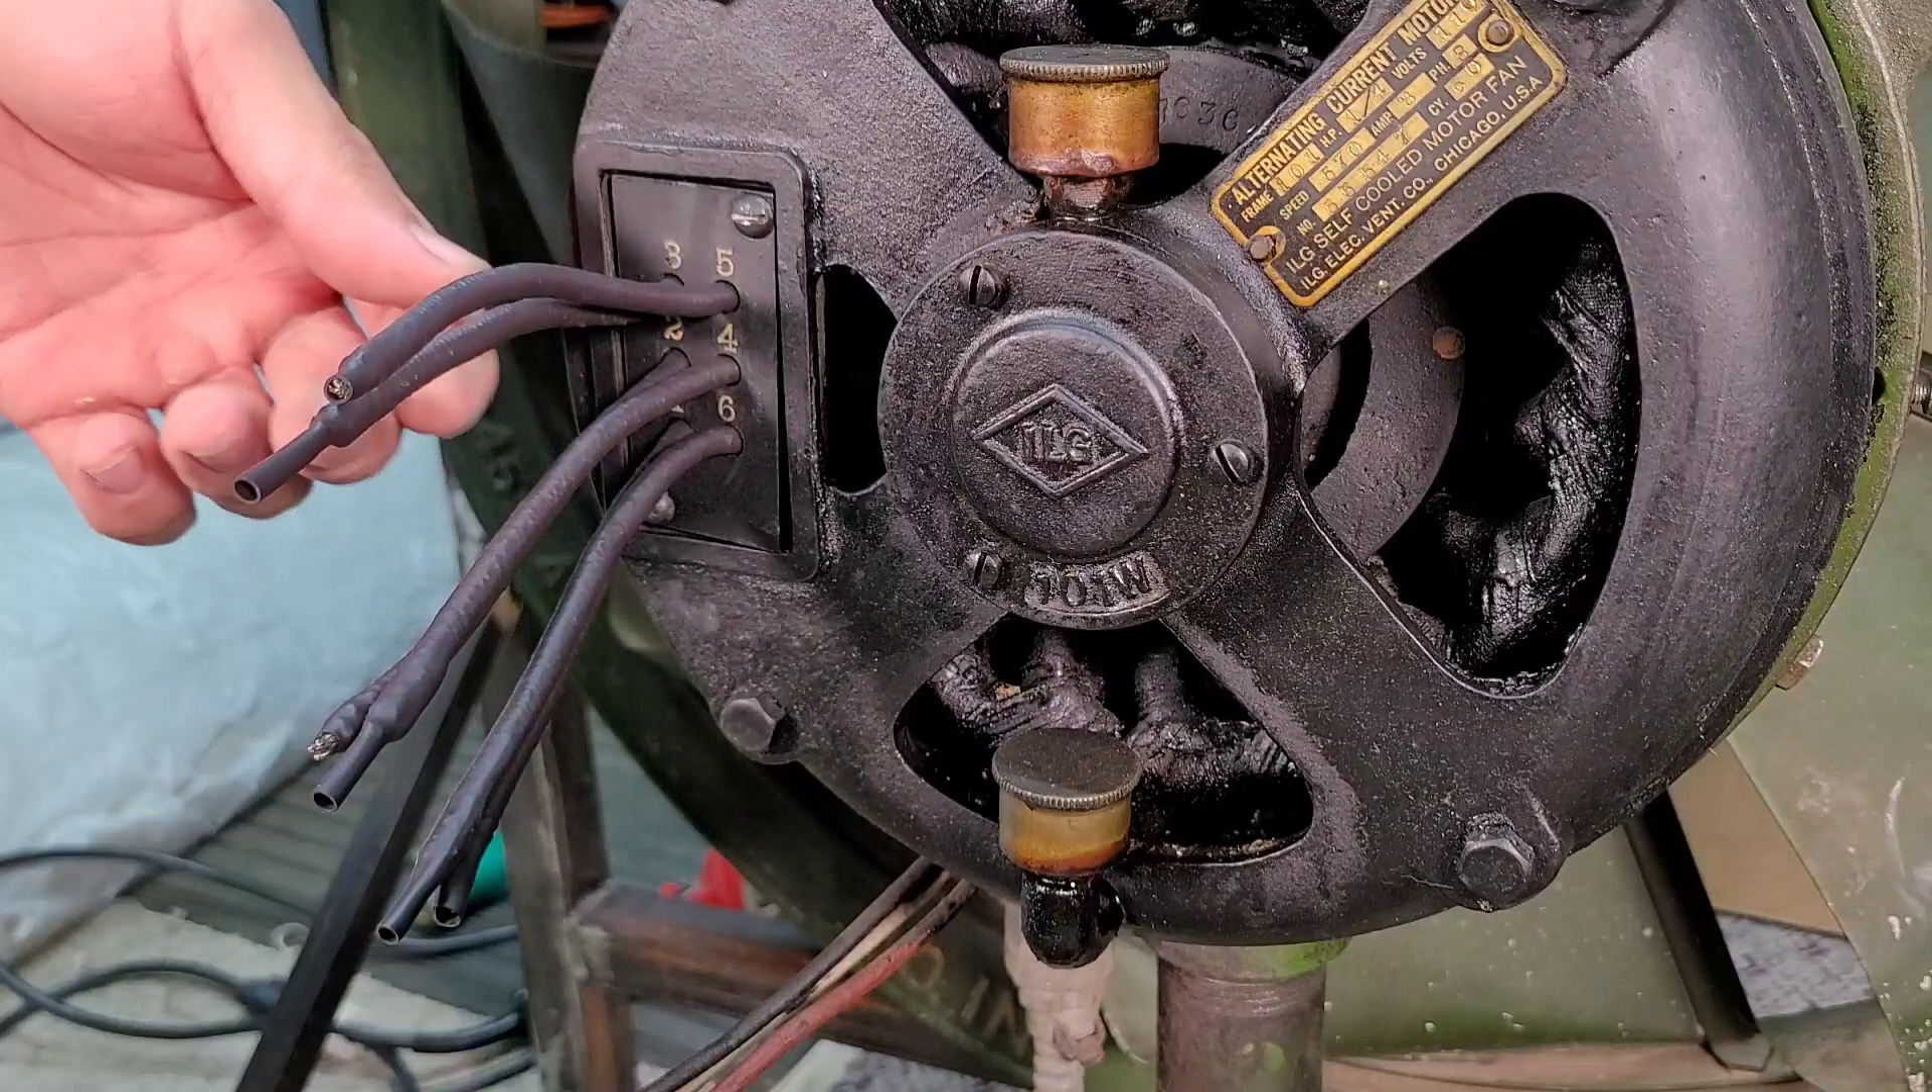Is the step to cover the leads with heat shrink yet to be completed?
No.